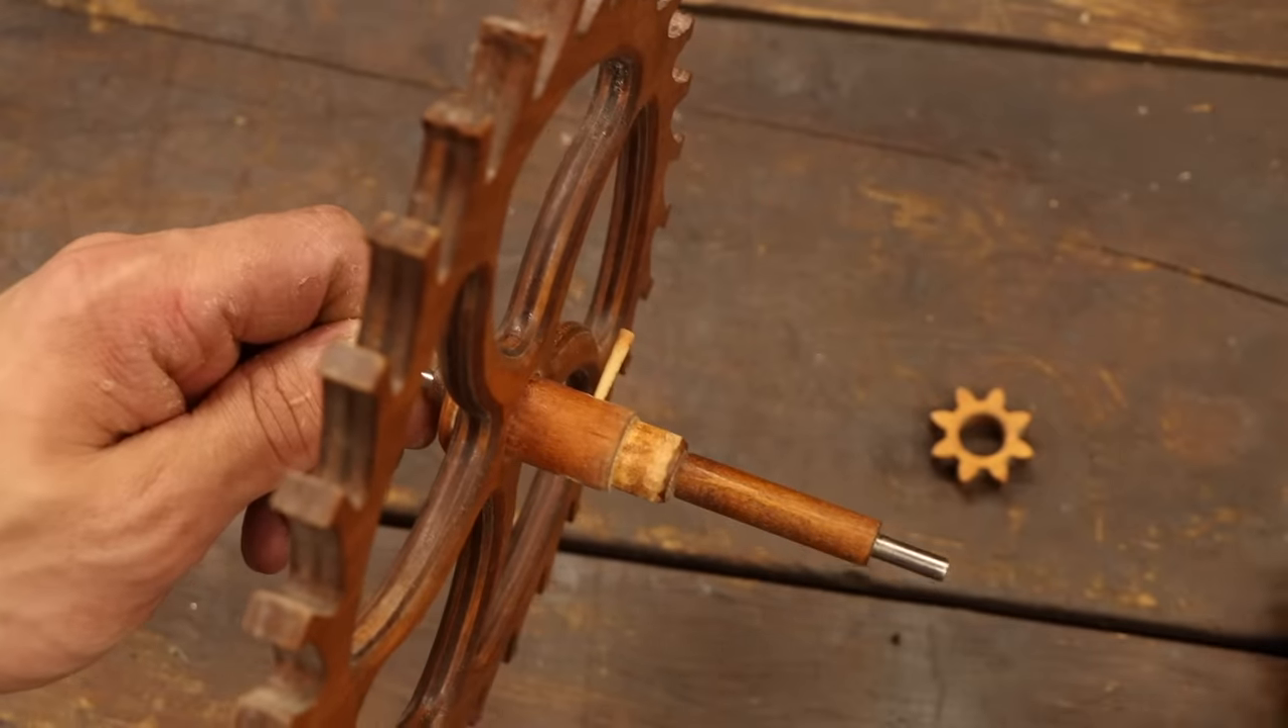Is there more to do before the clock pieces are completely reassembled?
Yes.